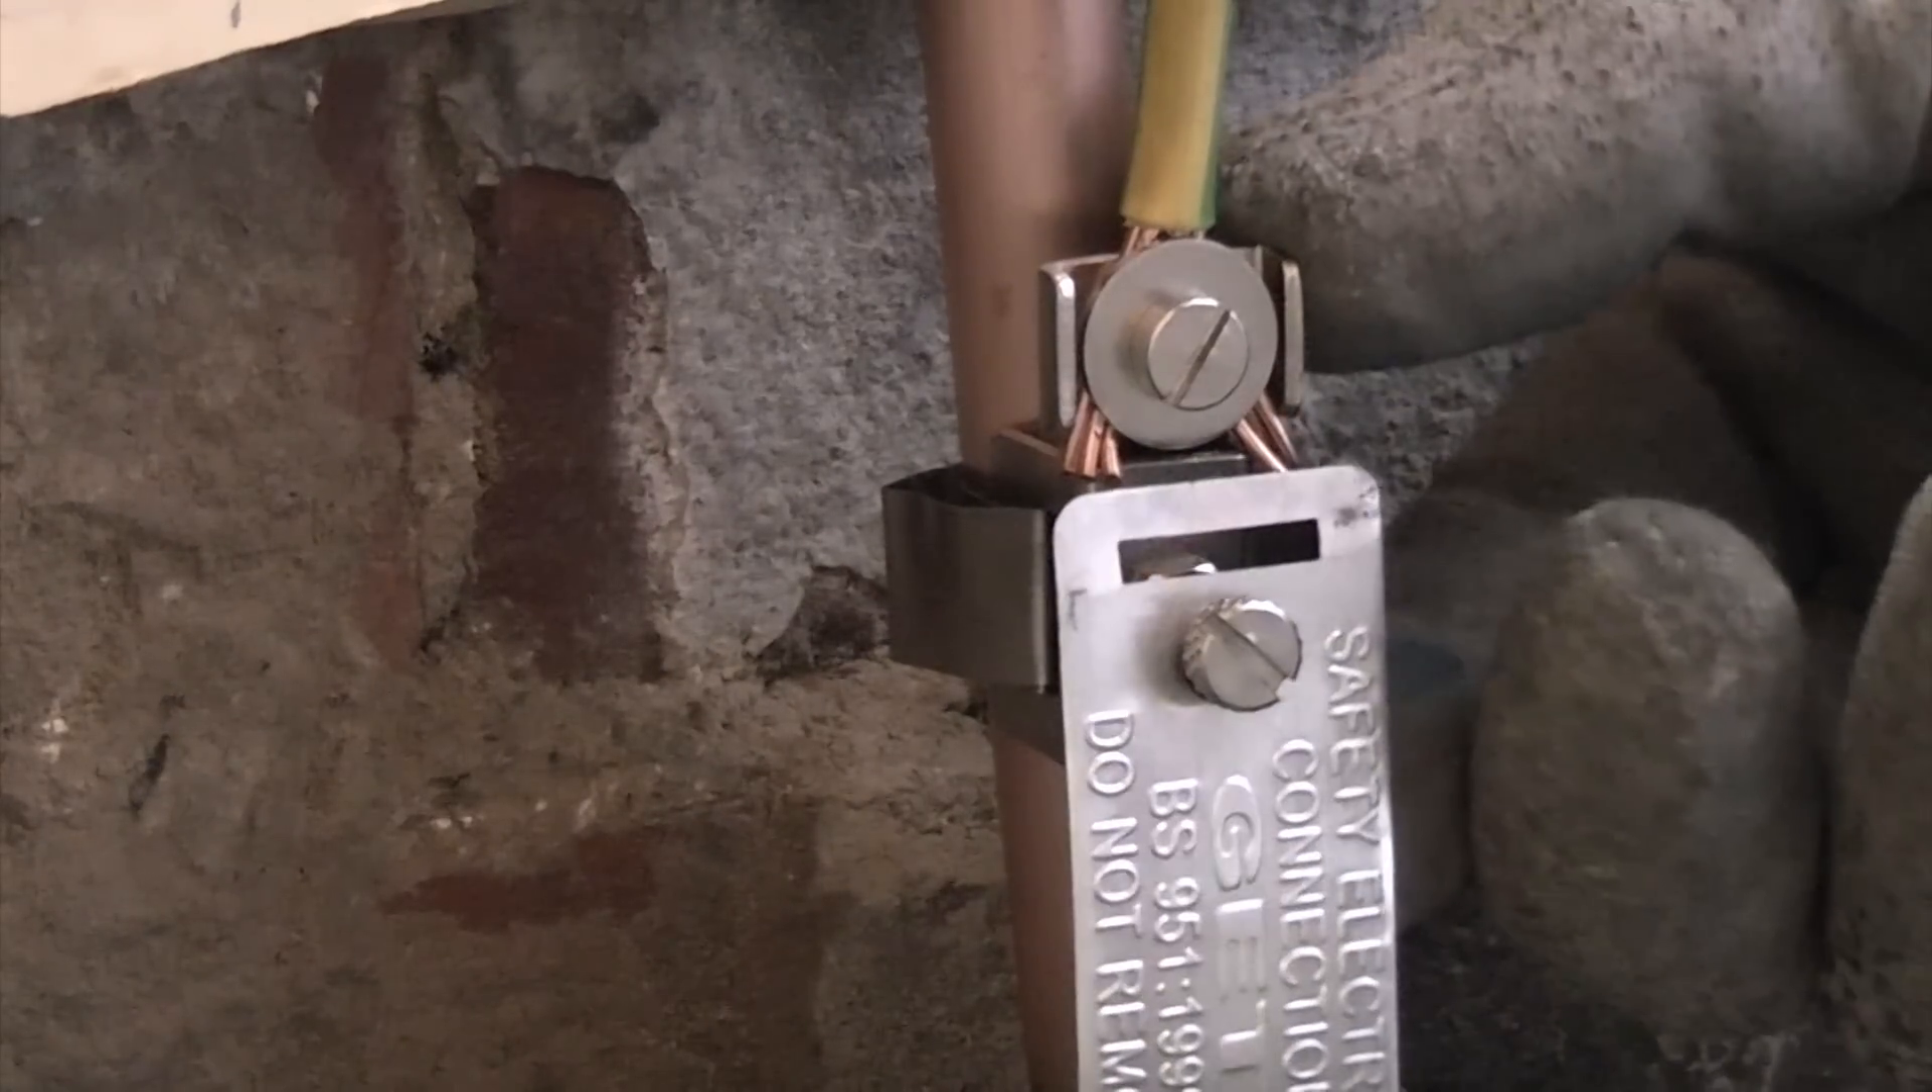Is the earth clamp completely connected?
Yes.